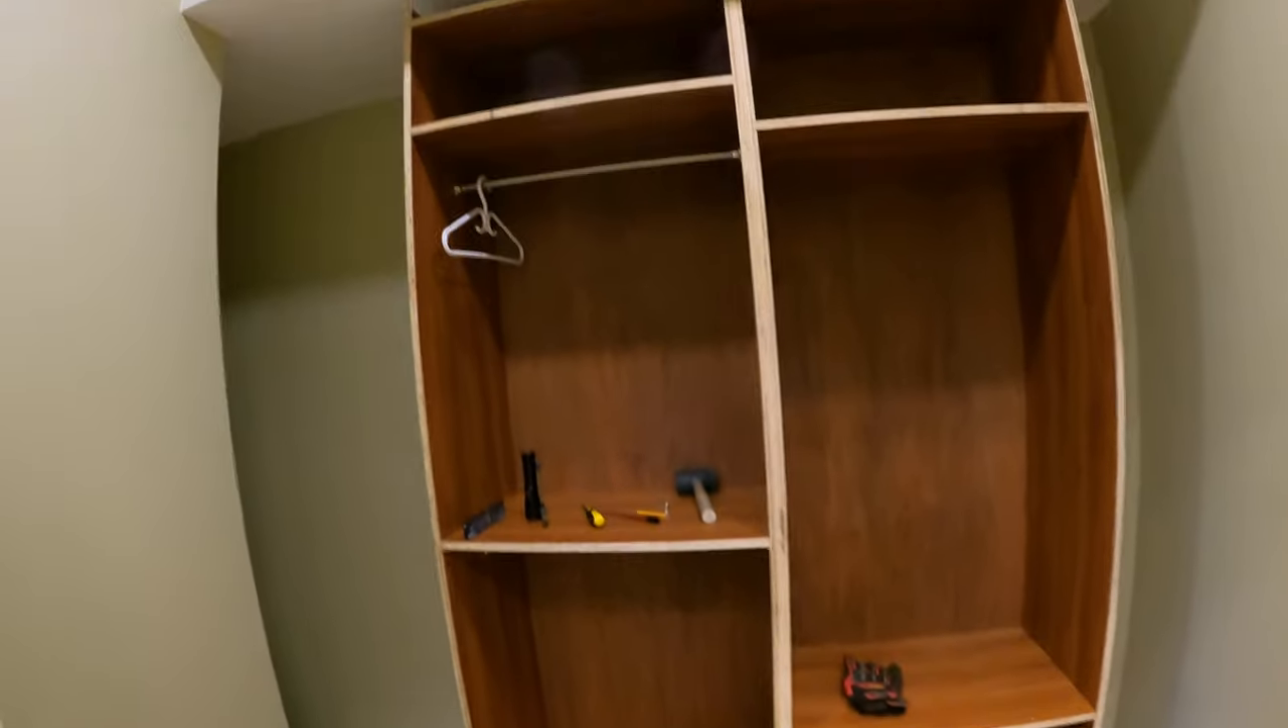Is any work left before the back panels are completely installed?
No.